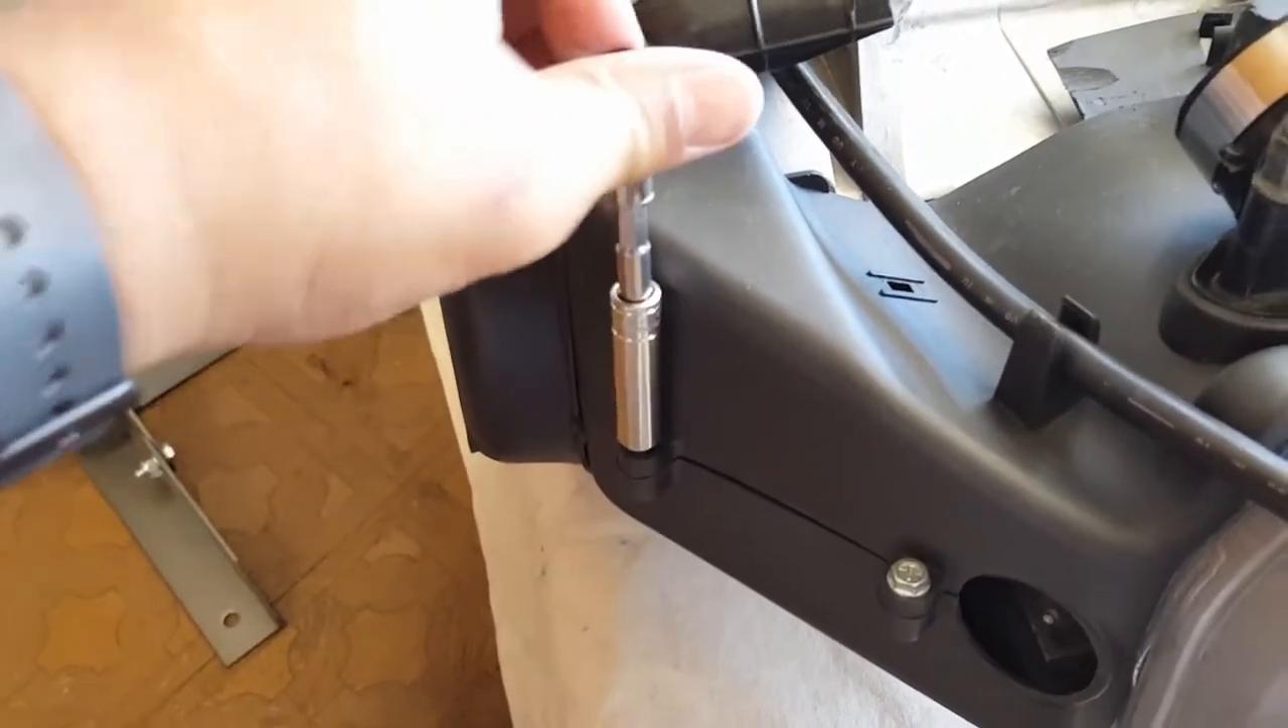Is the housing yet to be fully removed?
Yes.